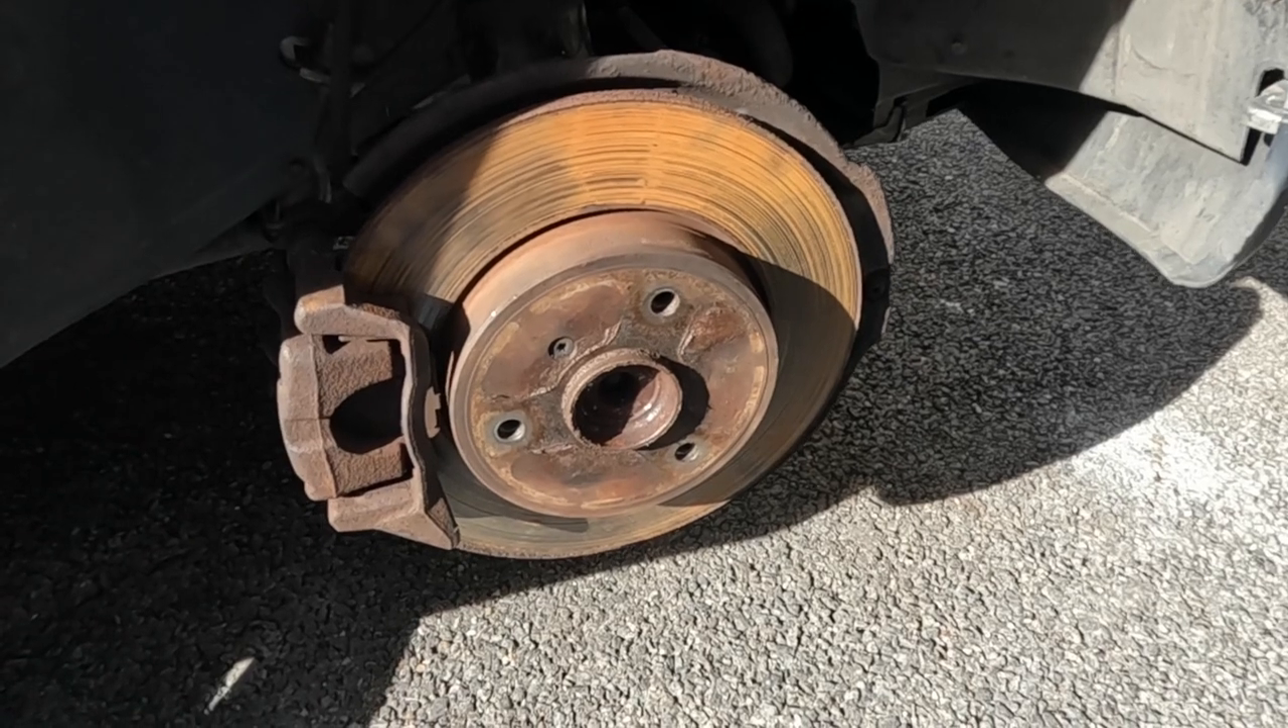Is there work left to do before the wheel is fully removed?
No.